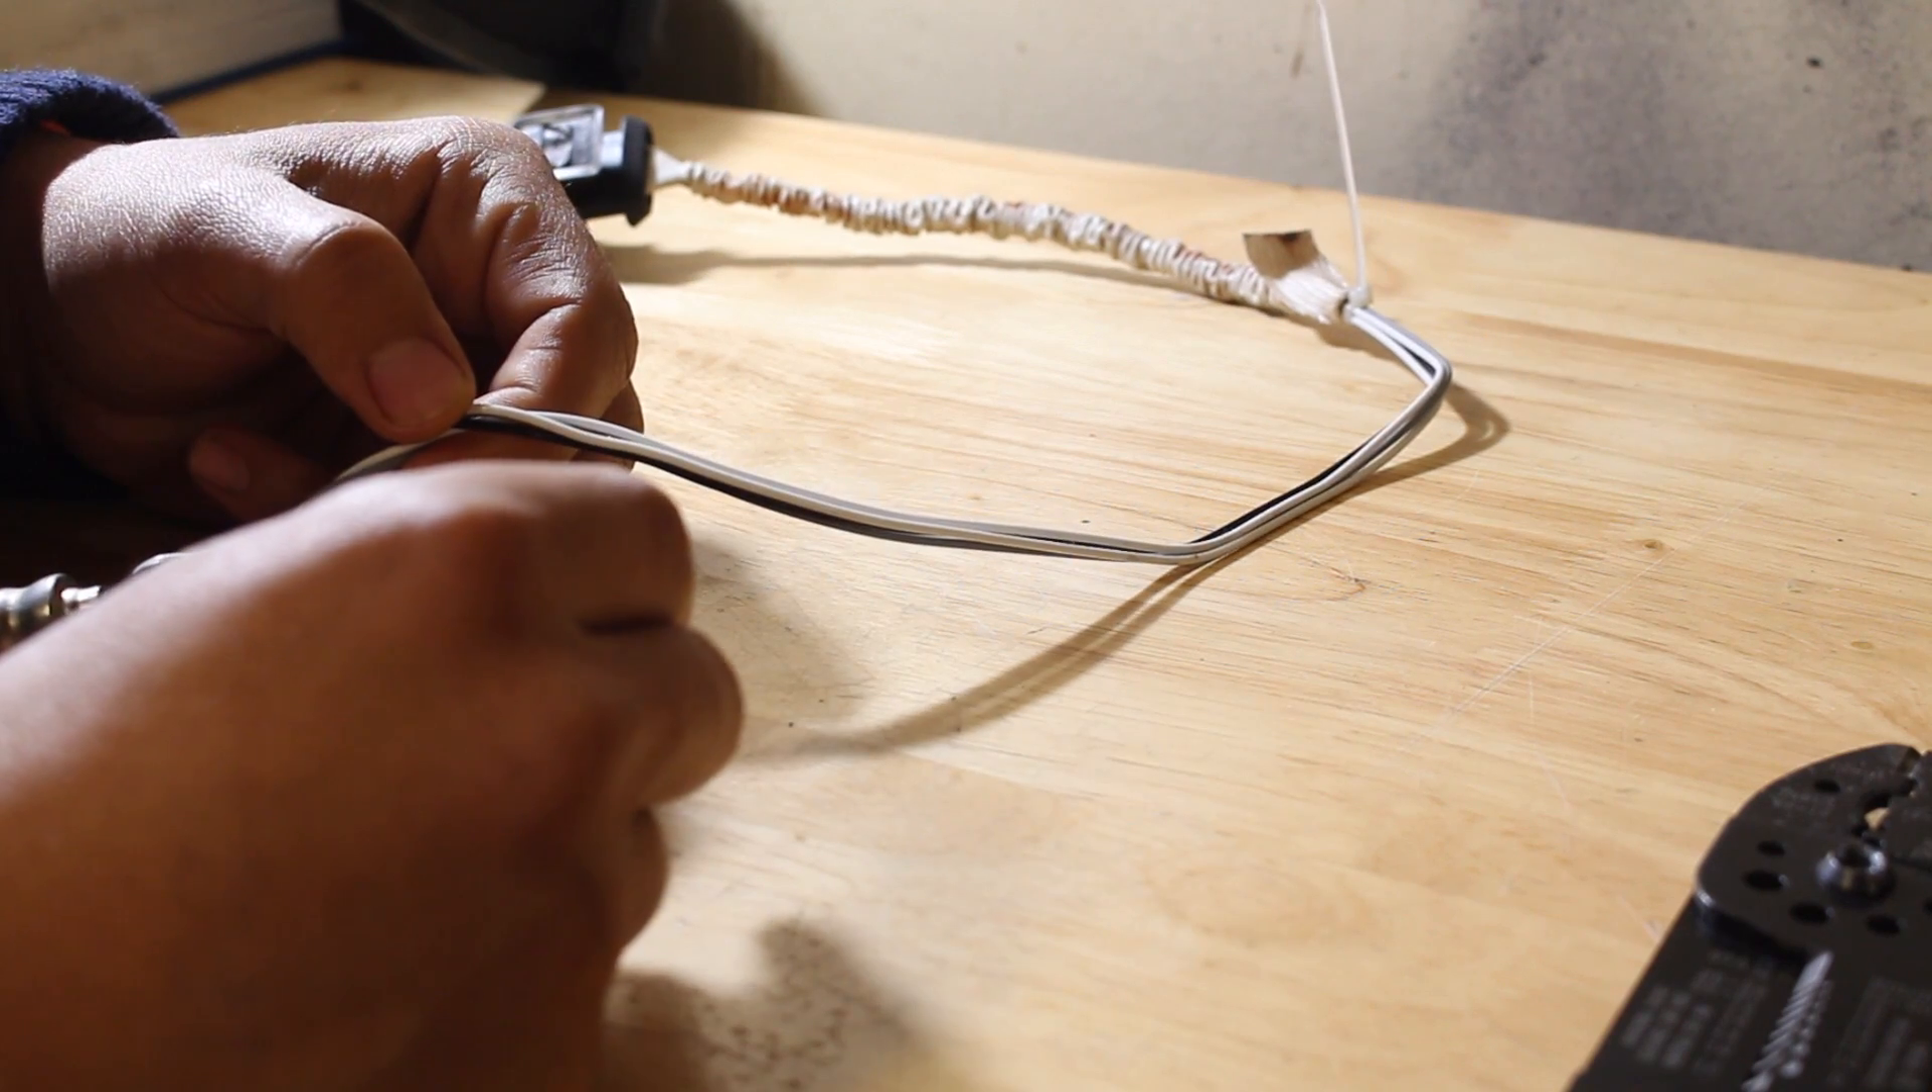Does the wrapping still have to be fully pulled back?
No.